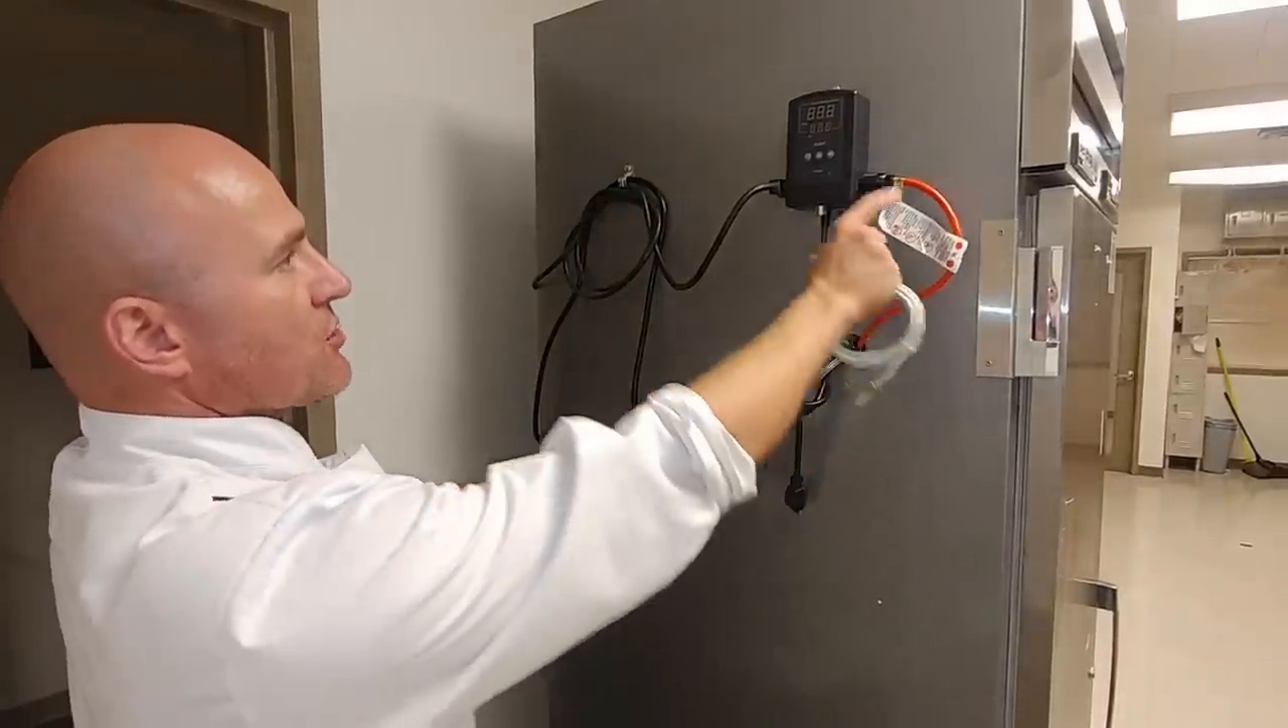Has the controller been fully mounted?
Yes.